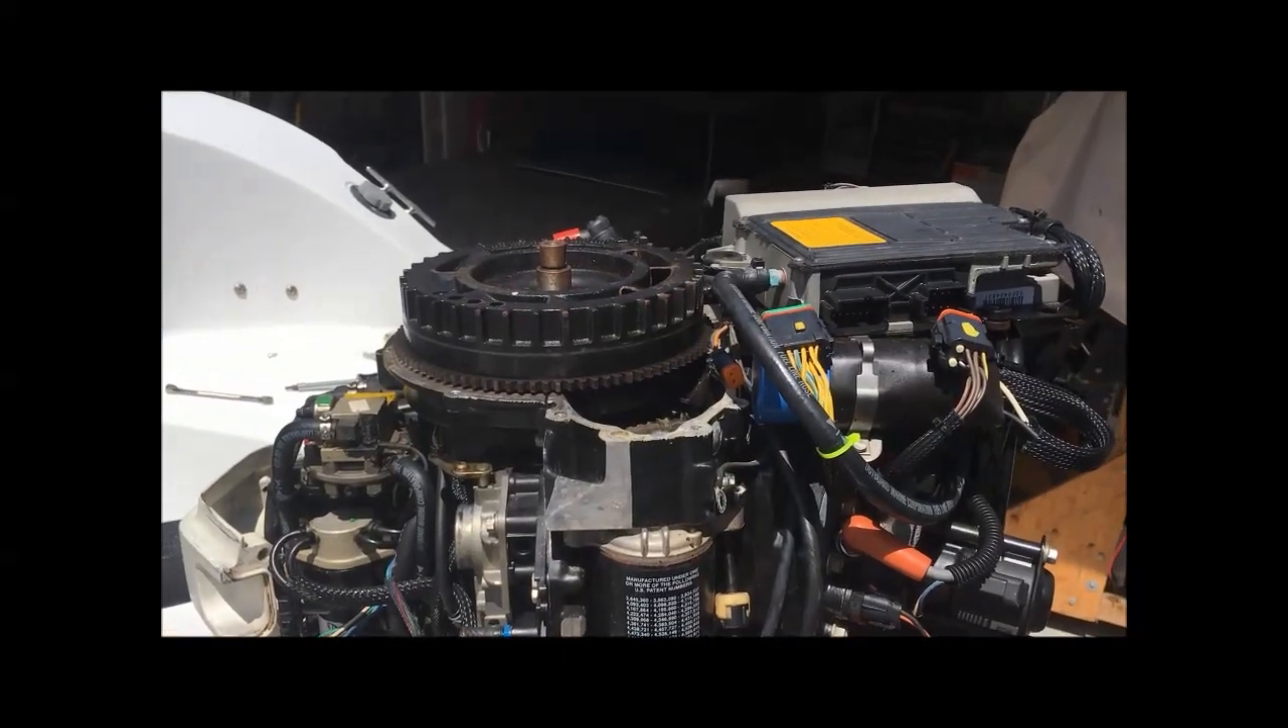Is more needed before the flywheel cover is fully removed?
No.